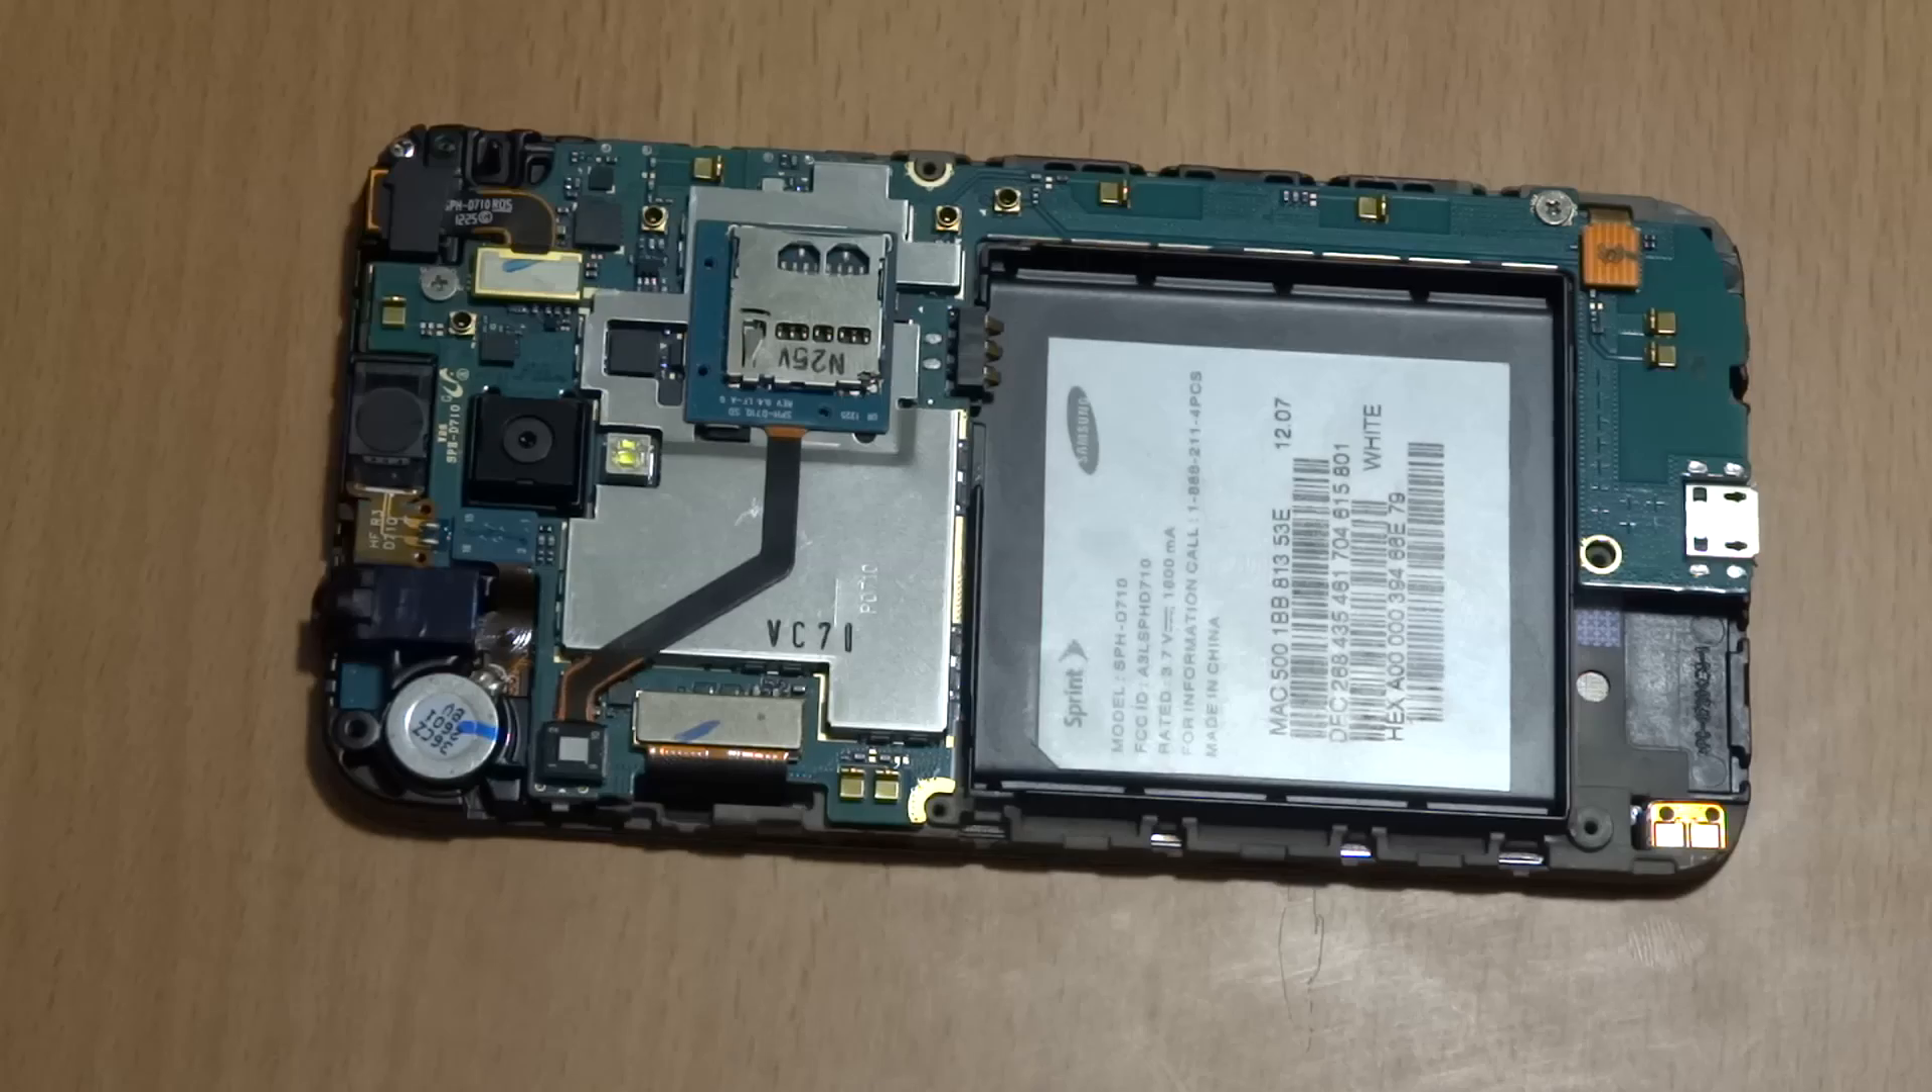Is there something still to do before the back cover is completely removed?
No.